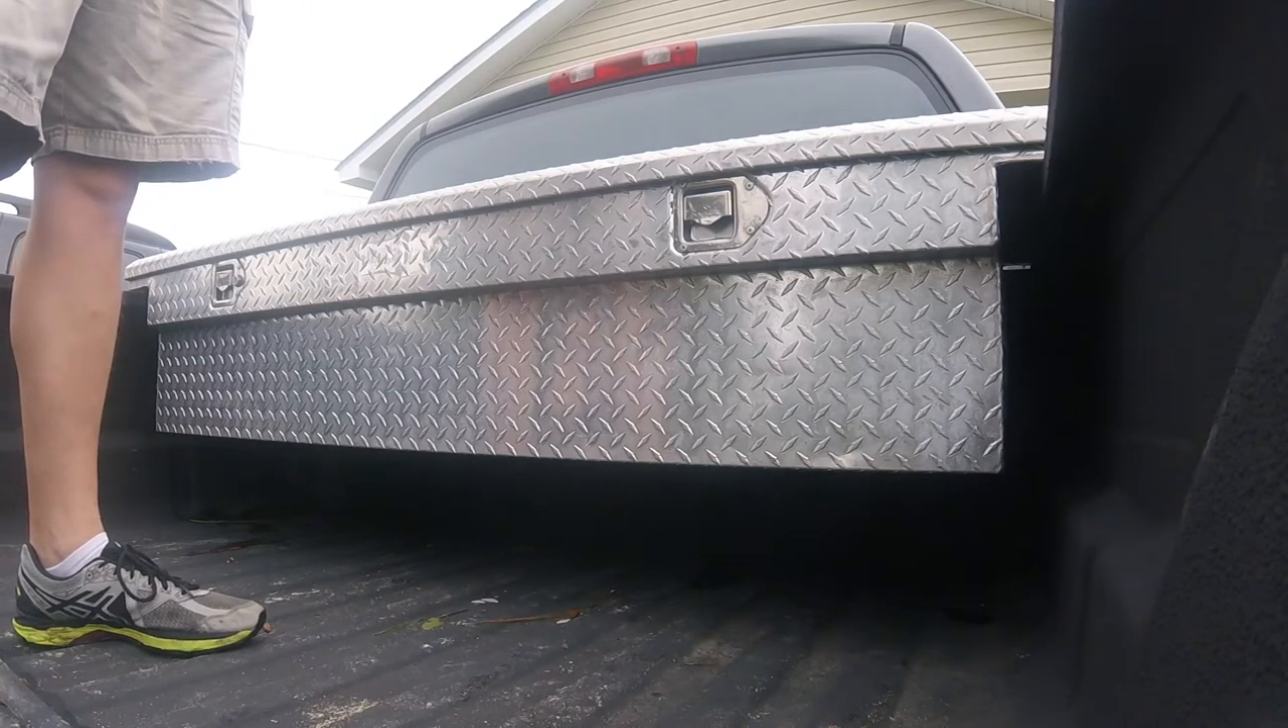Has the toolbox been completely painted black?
No.